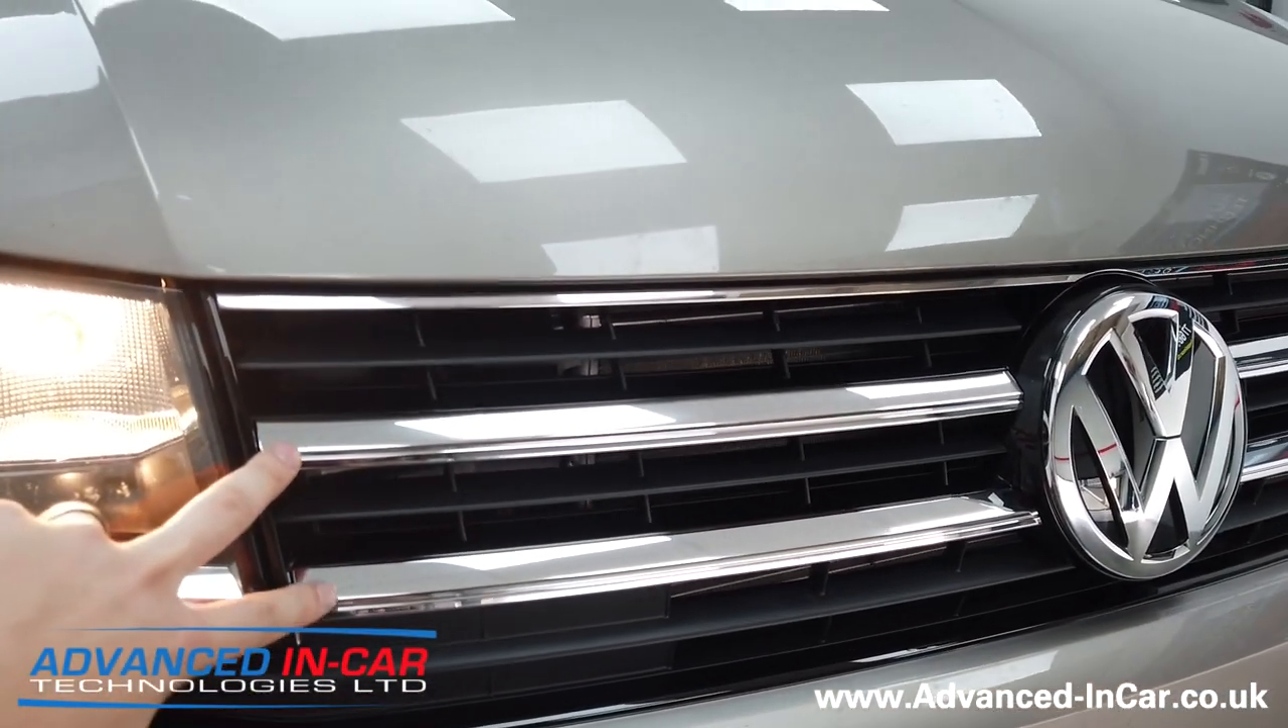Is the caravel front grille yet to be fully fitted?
No.